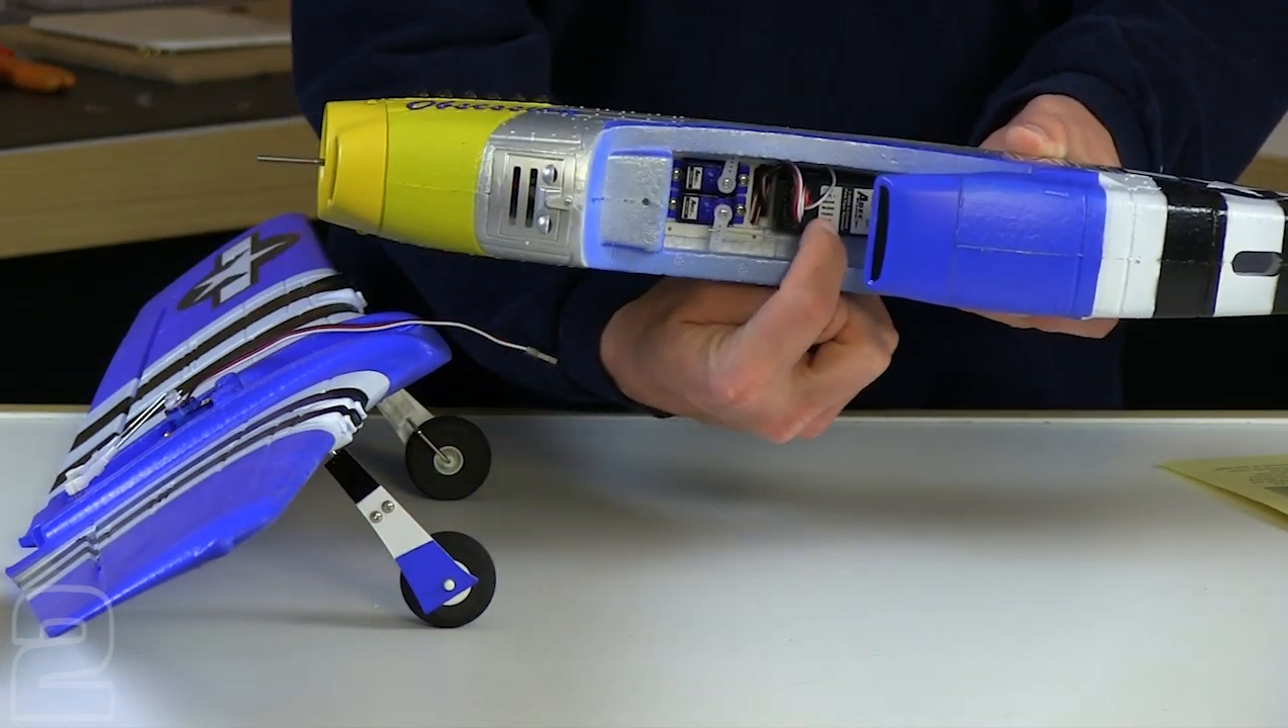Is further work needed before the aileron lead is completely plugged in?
Yes.